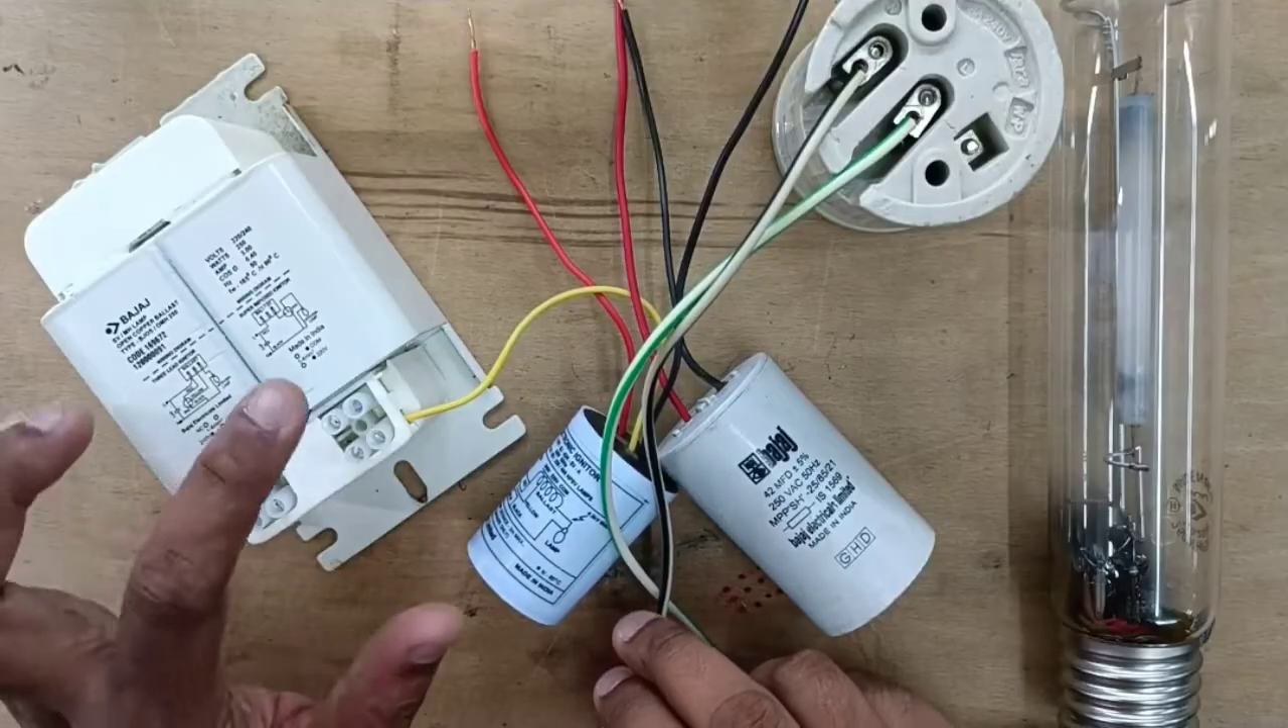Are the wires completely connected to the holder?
Yes.